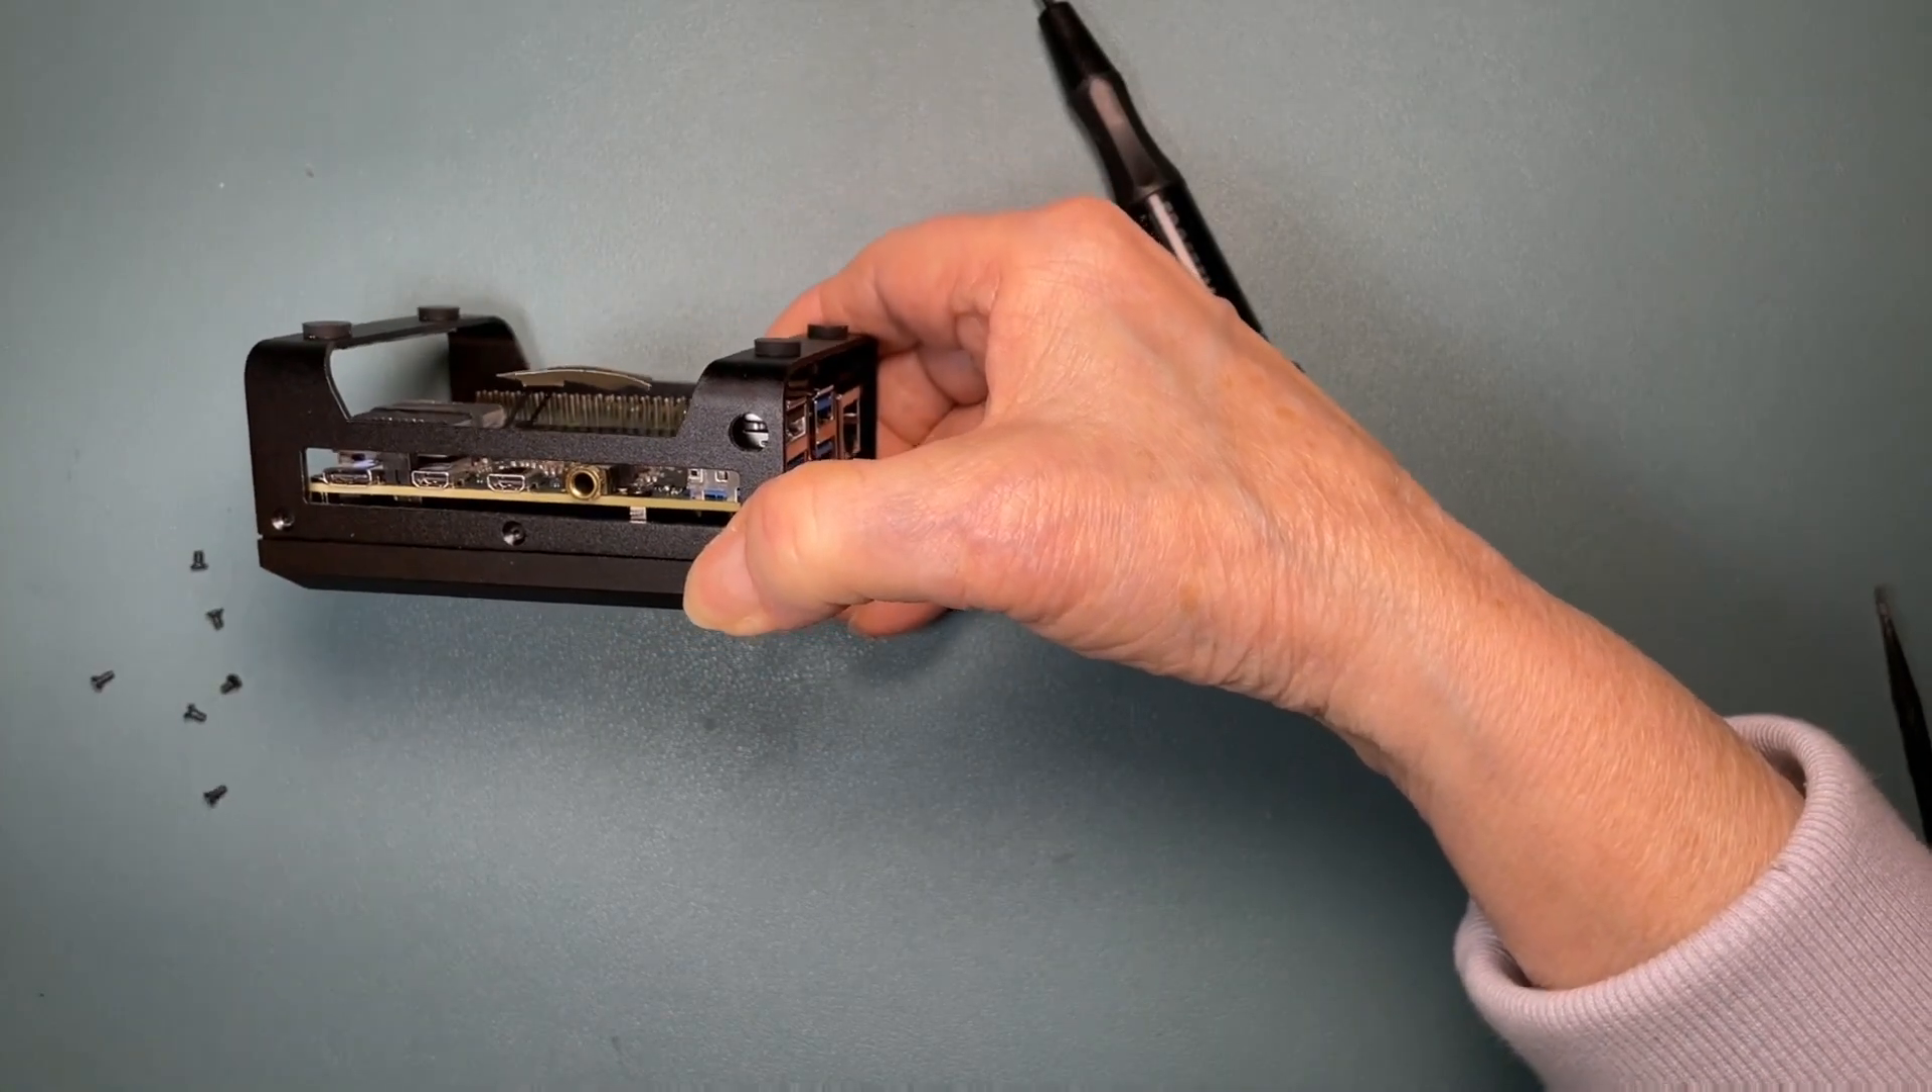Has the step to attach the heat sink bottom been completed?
No.